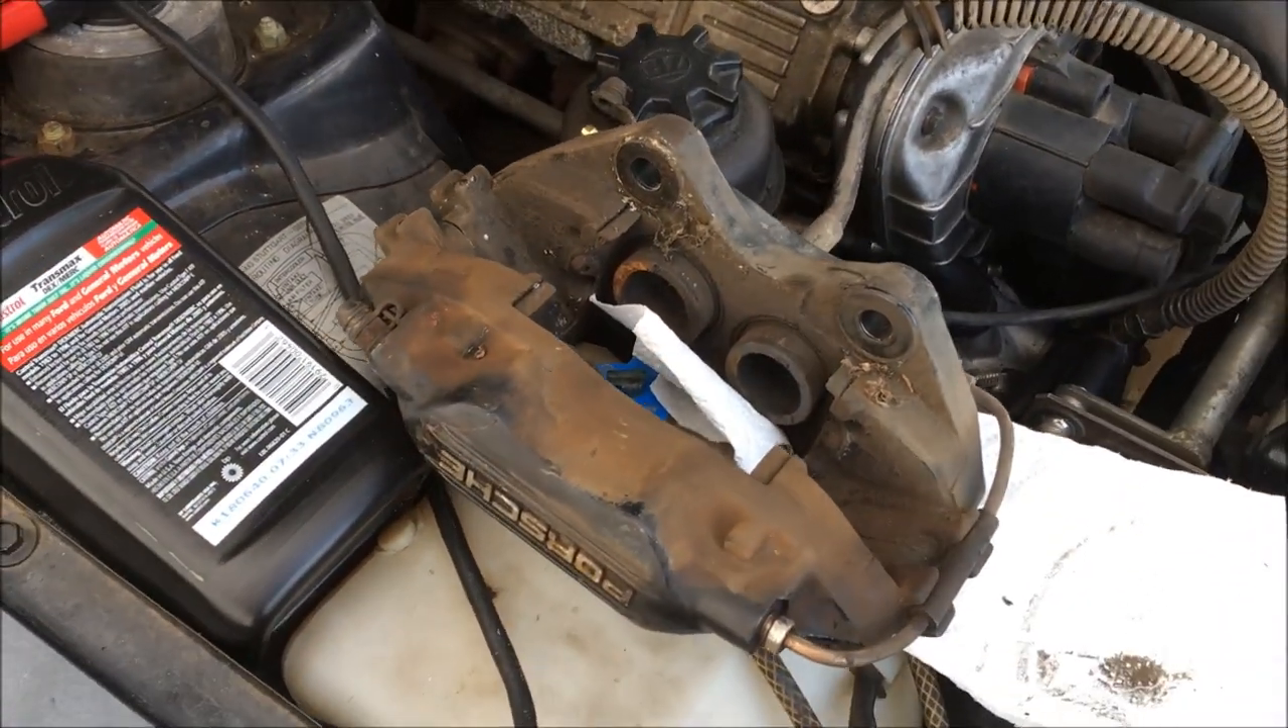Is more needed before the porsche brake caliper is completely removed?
No.